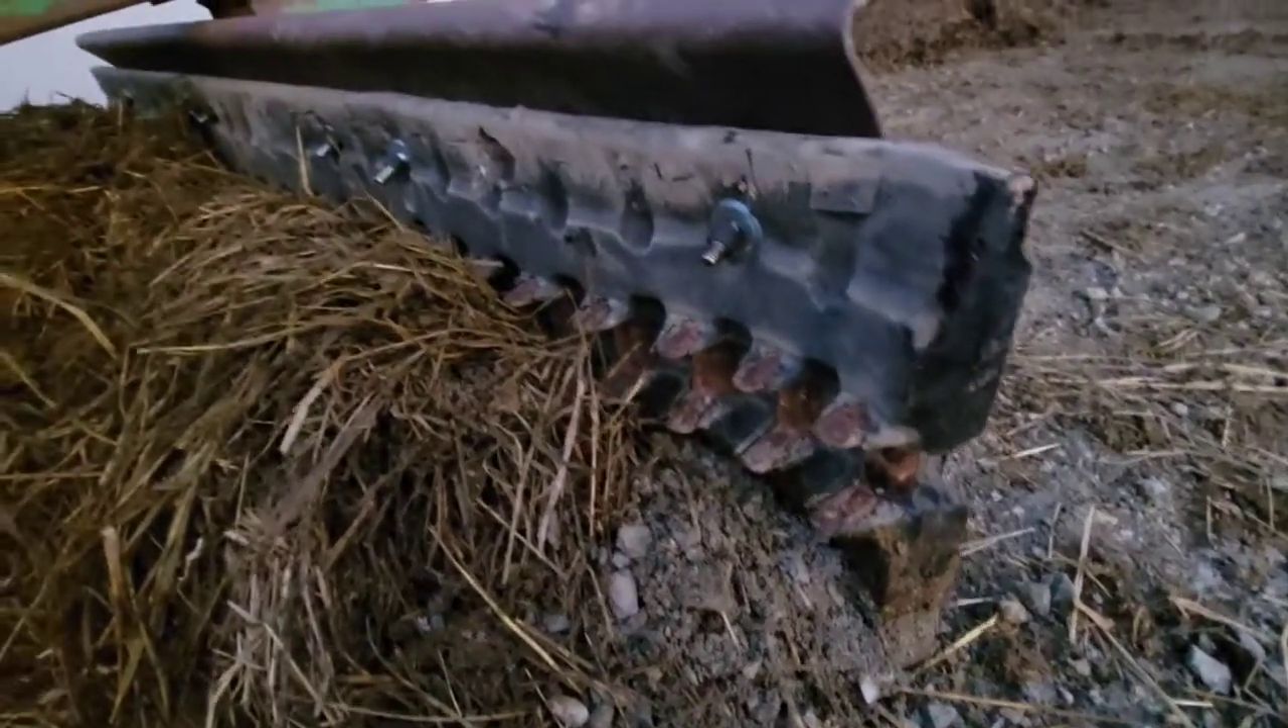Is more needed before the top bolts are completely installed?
No.